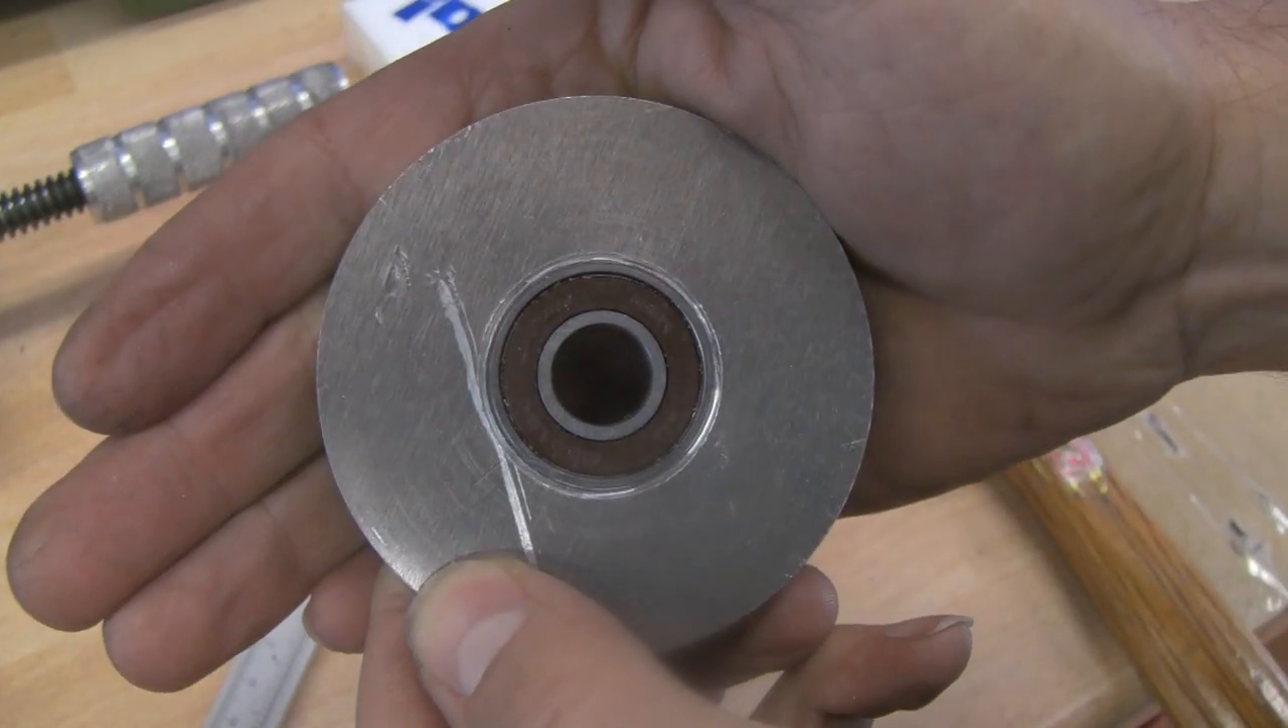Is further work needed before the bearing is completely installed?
No.